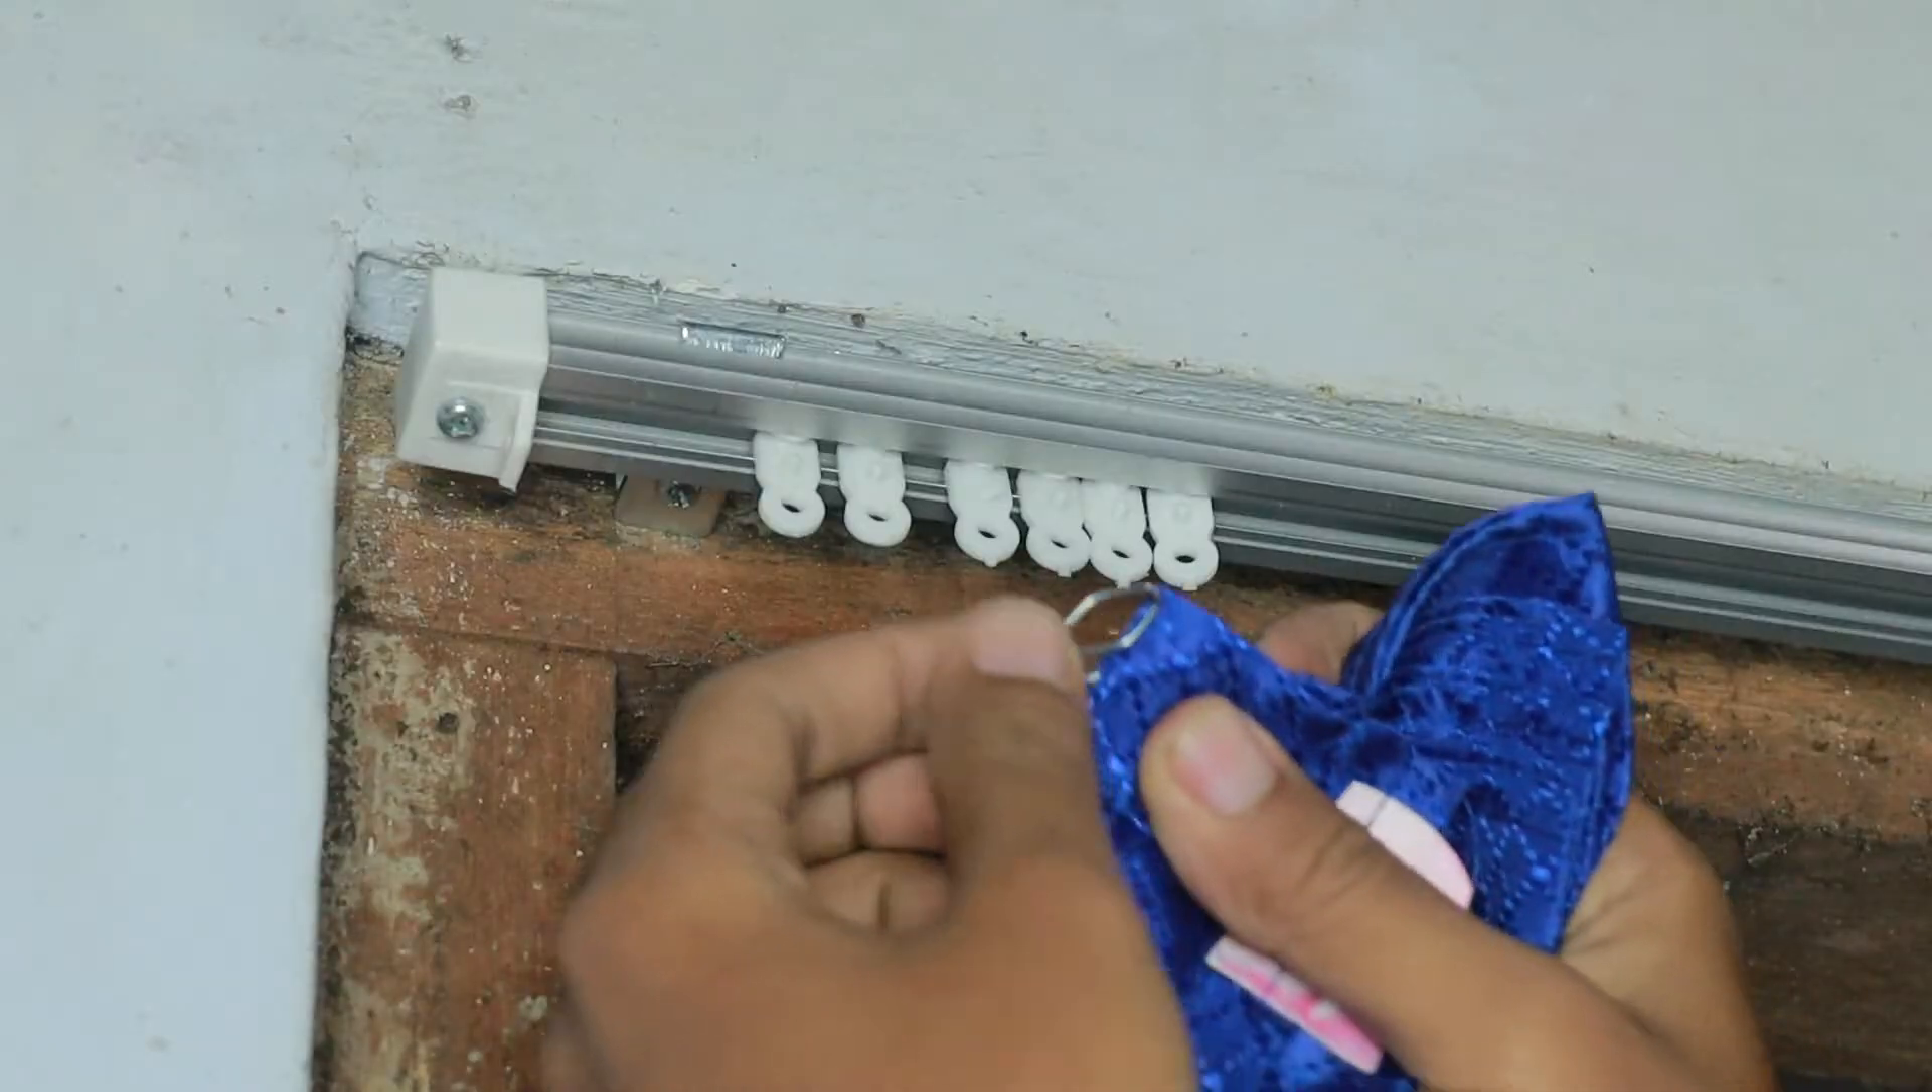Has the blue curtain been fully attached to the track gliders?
No.